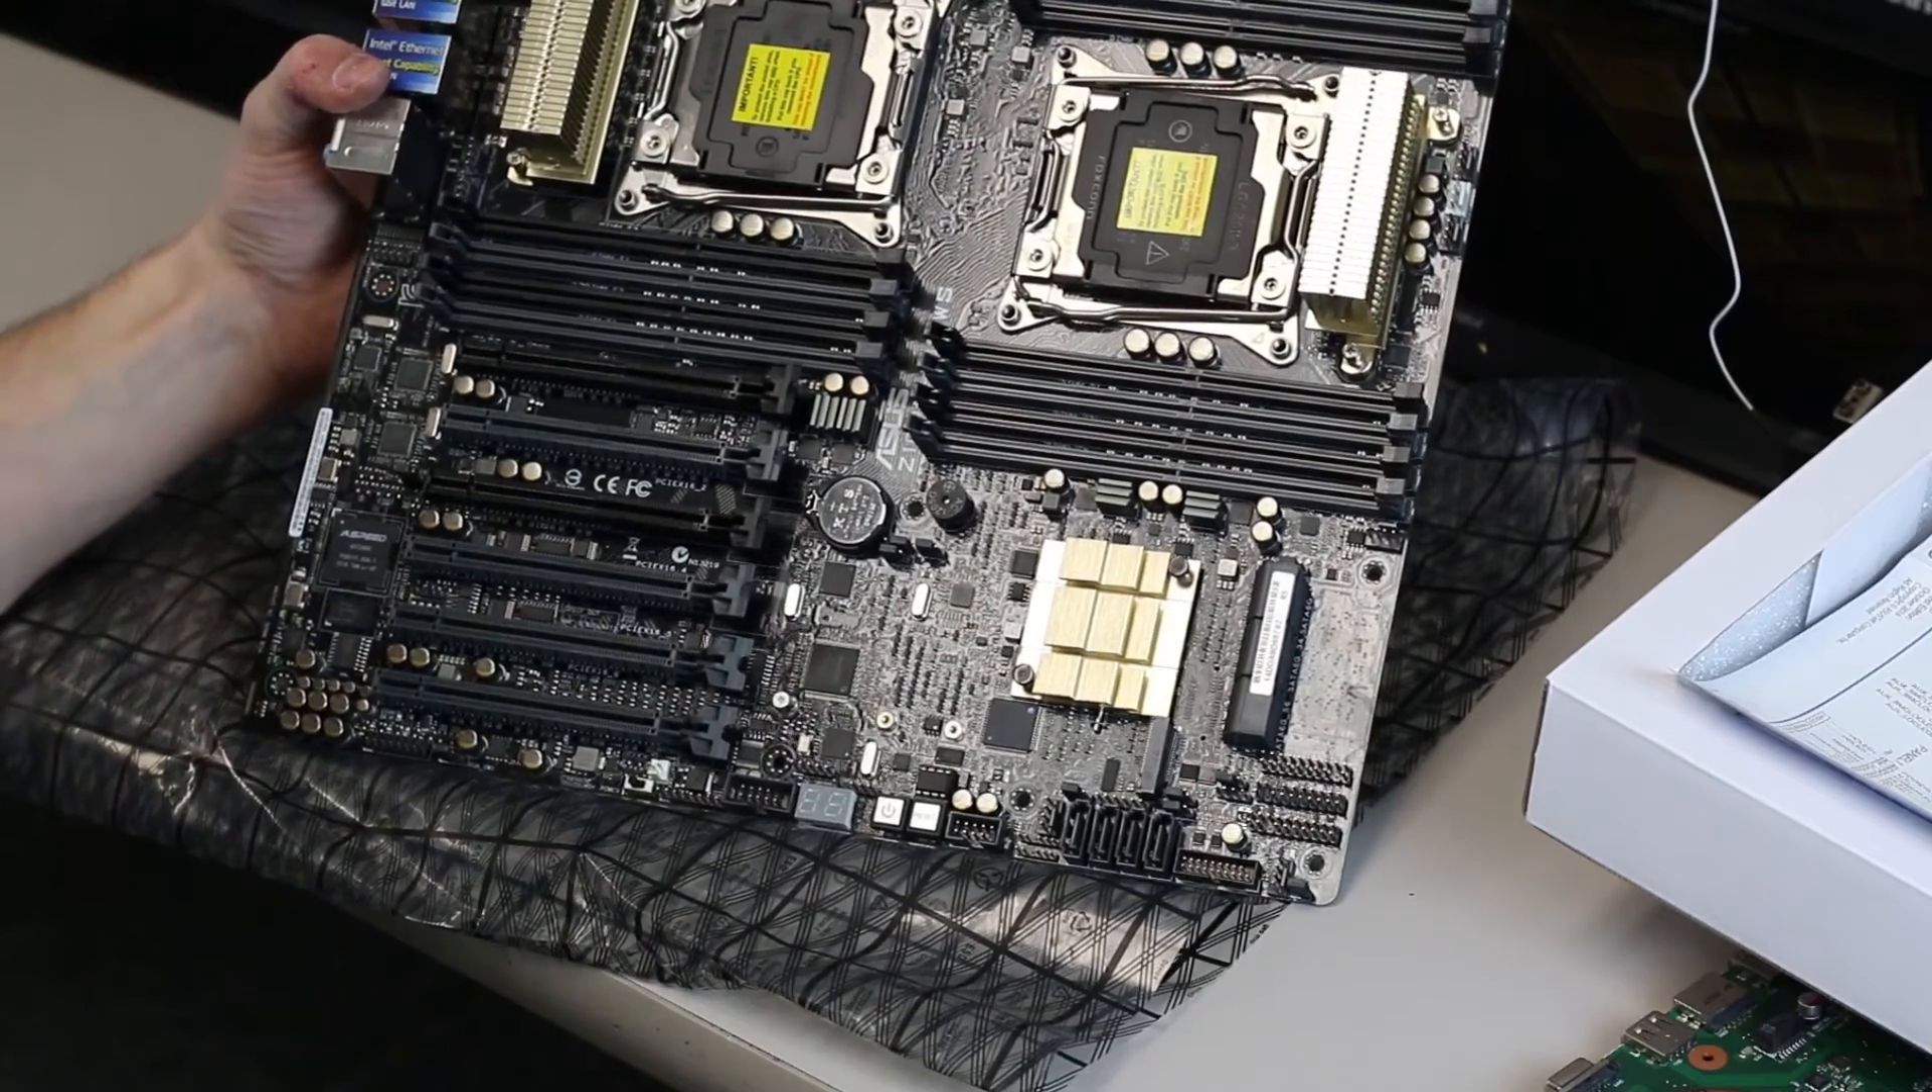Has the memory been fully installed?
No.